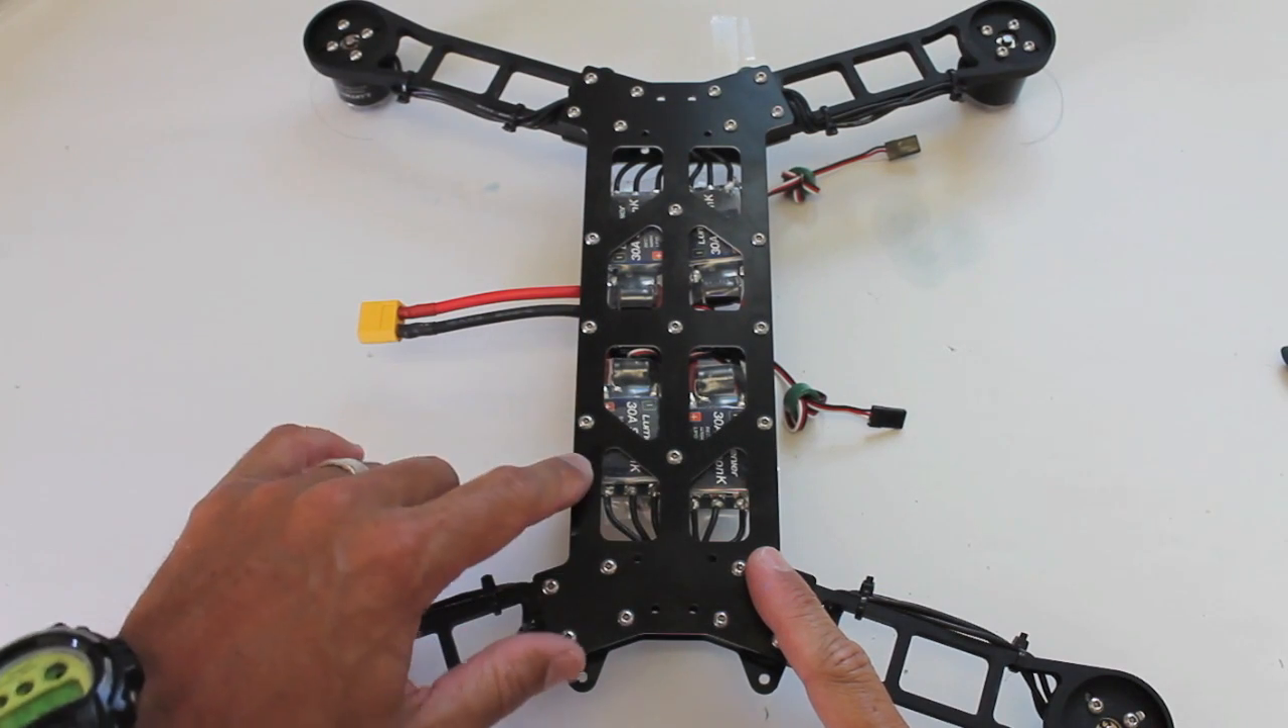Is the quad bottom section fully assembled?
Yes.